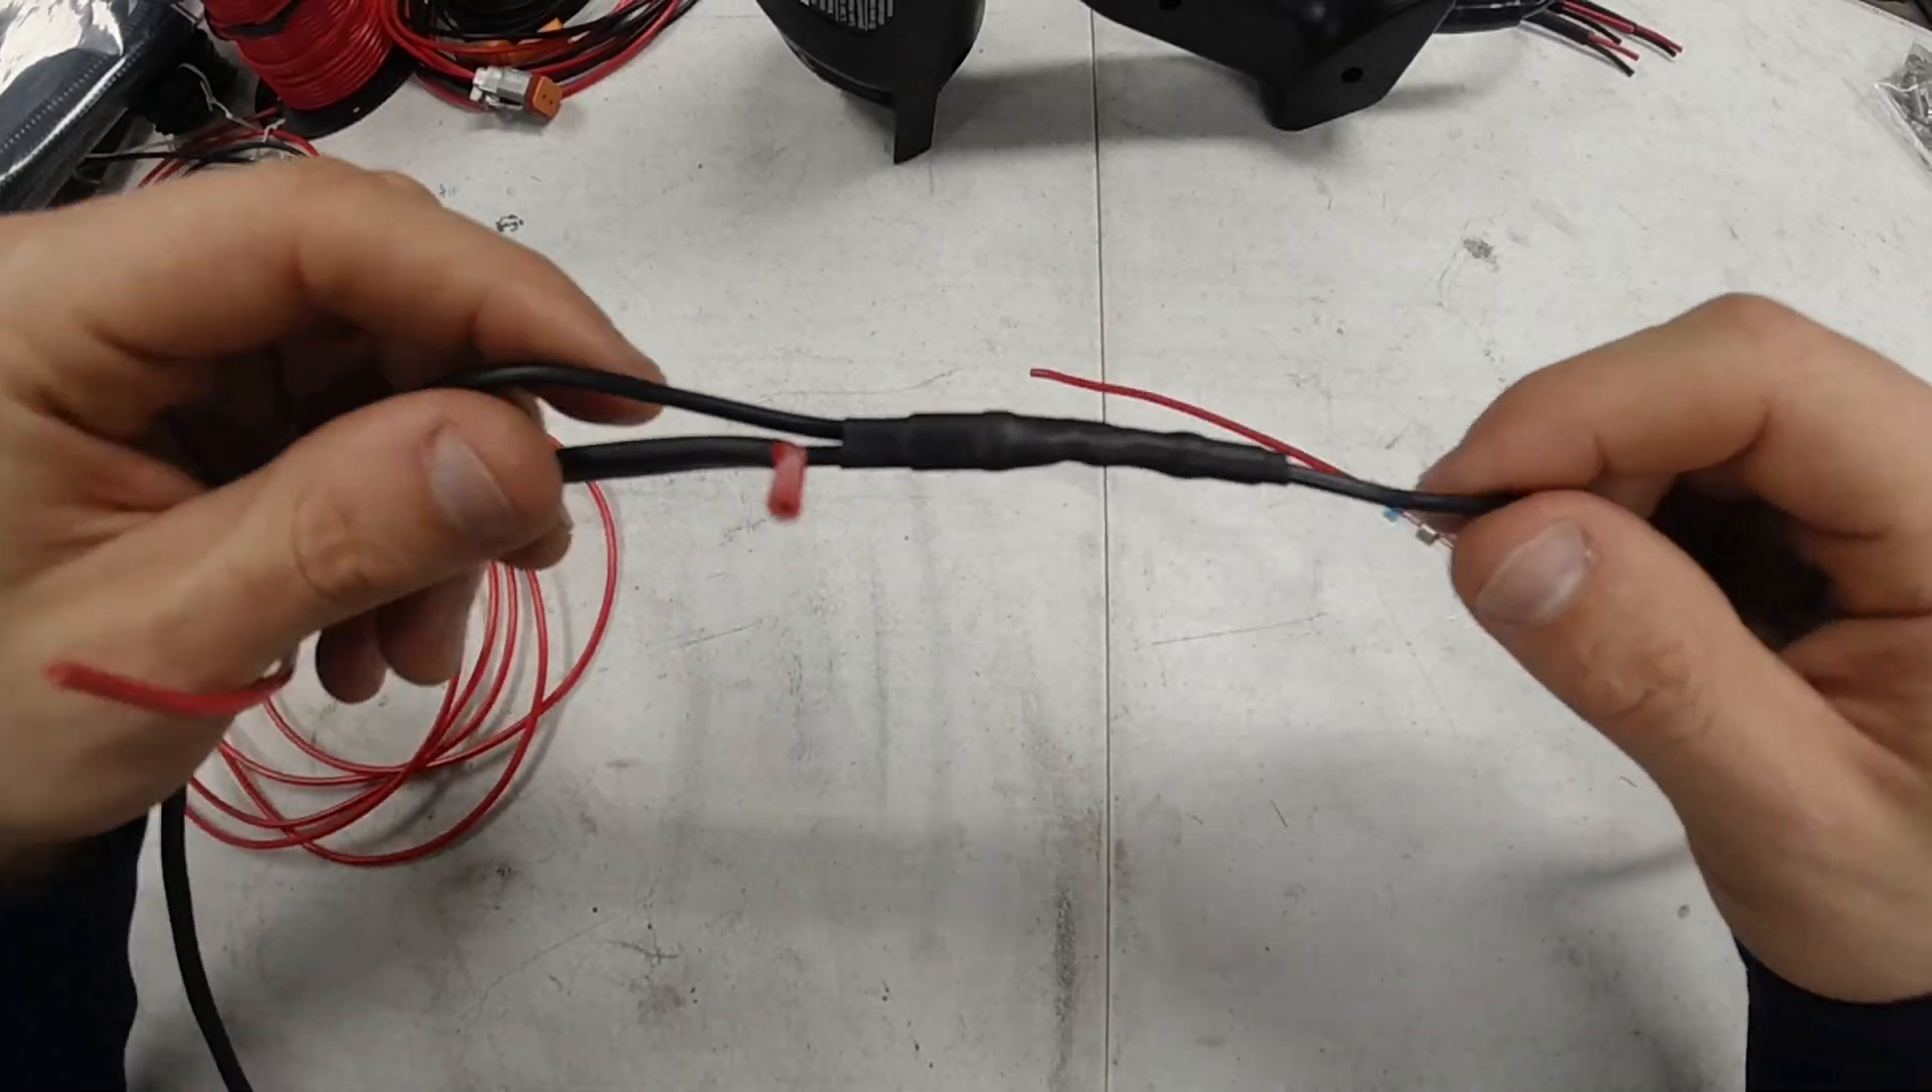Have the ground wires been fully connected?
Yes.